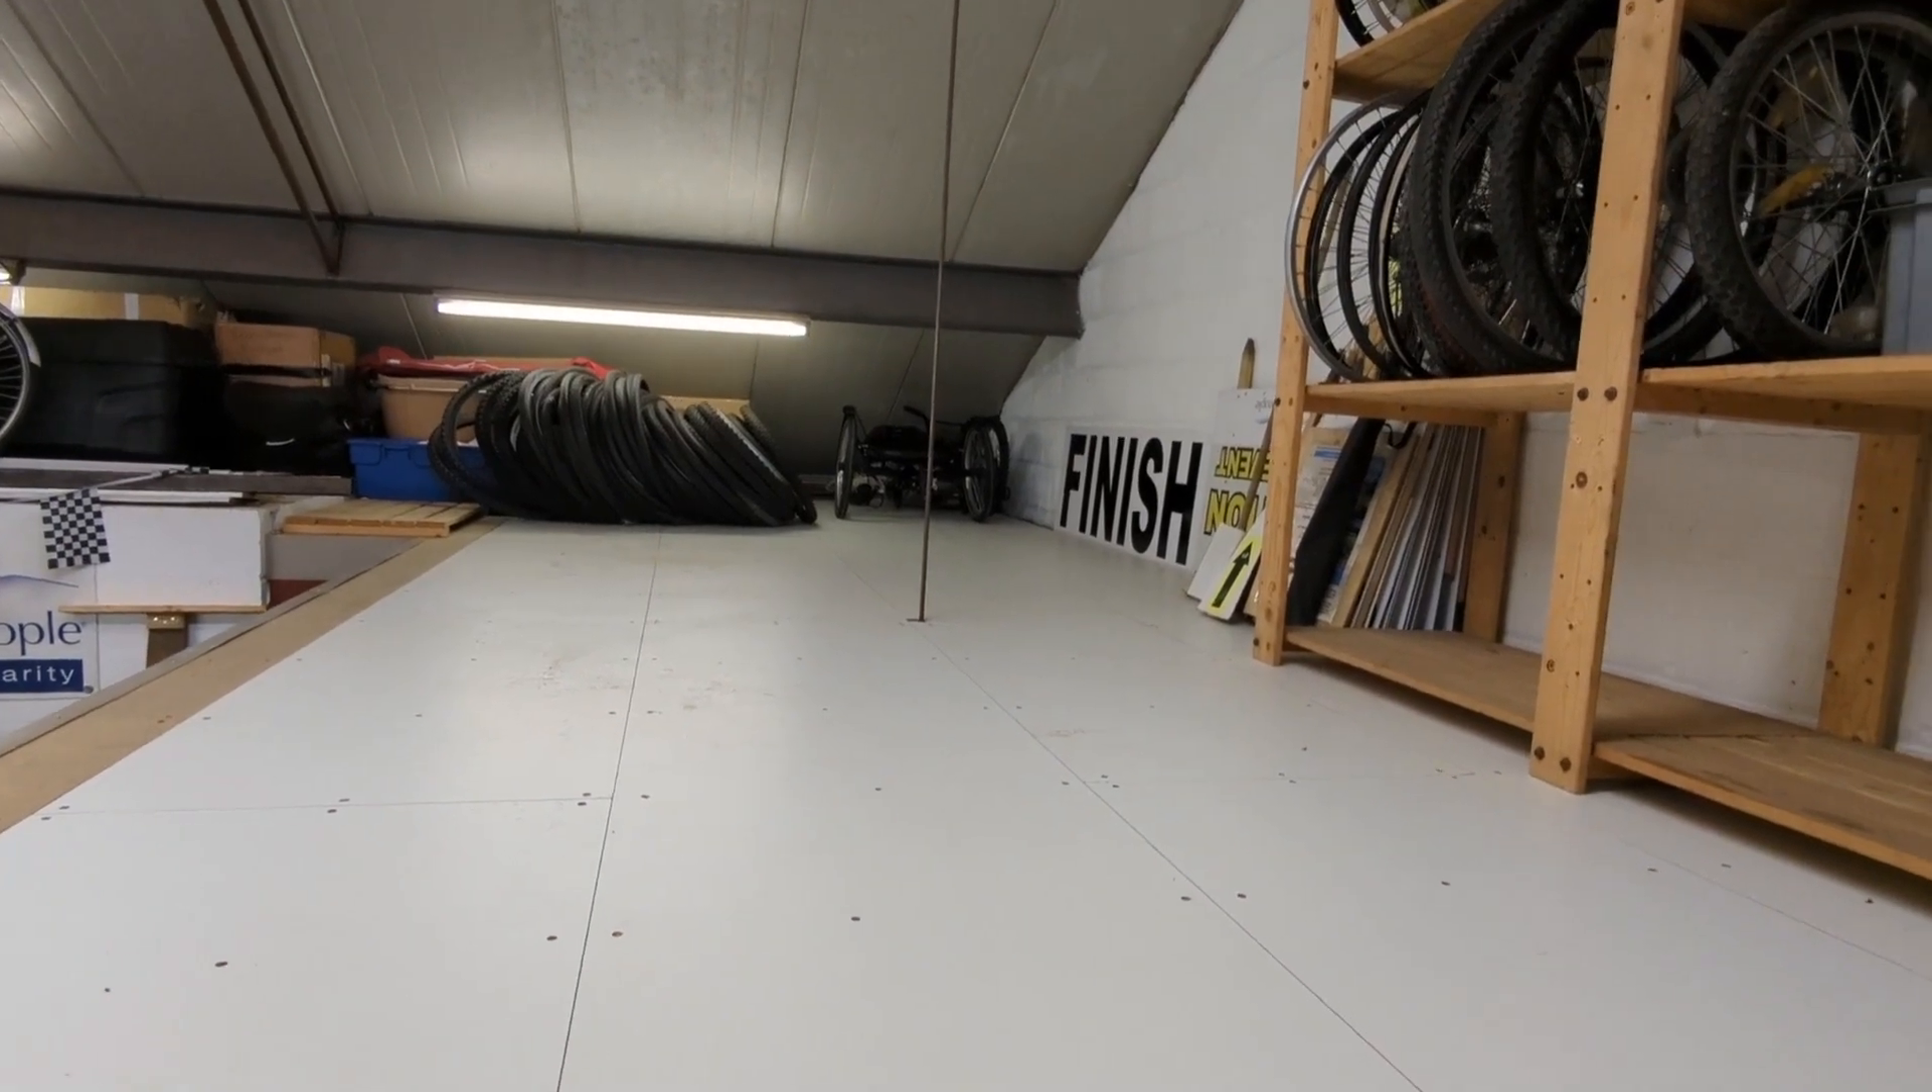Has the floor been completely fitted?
Yes.